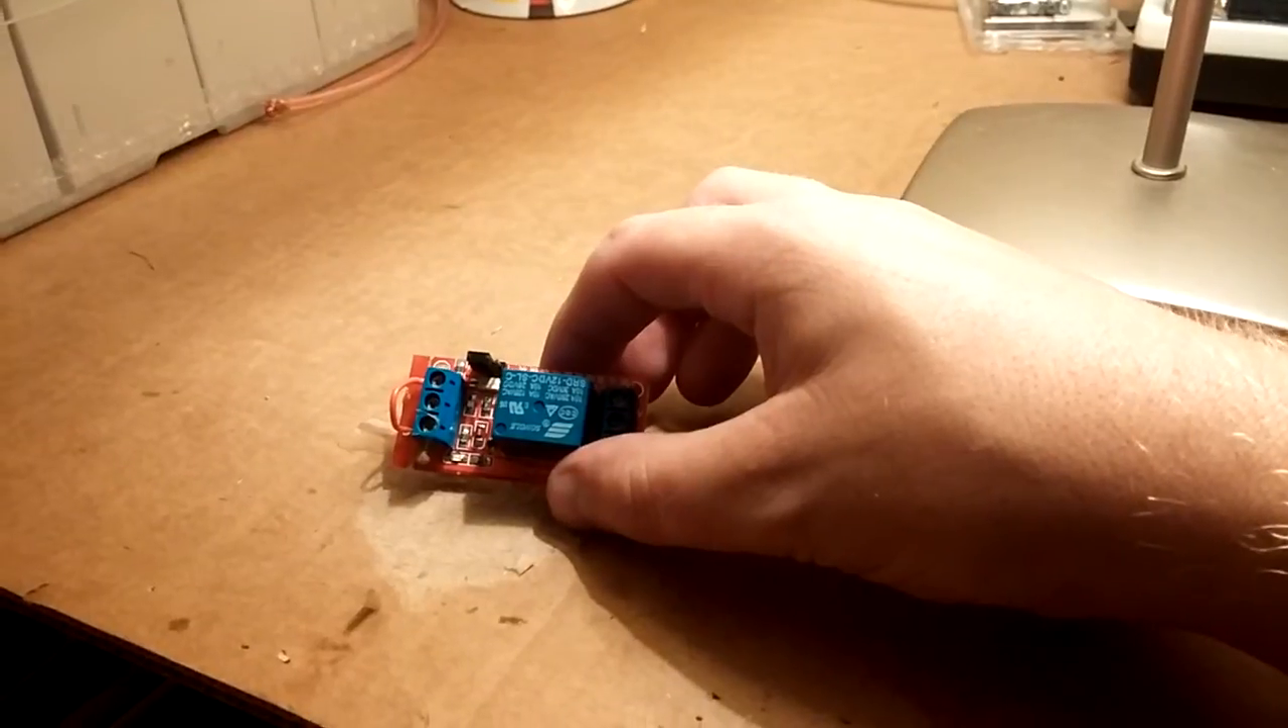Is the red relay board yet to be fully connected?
Yes.